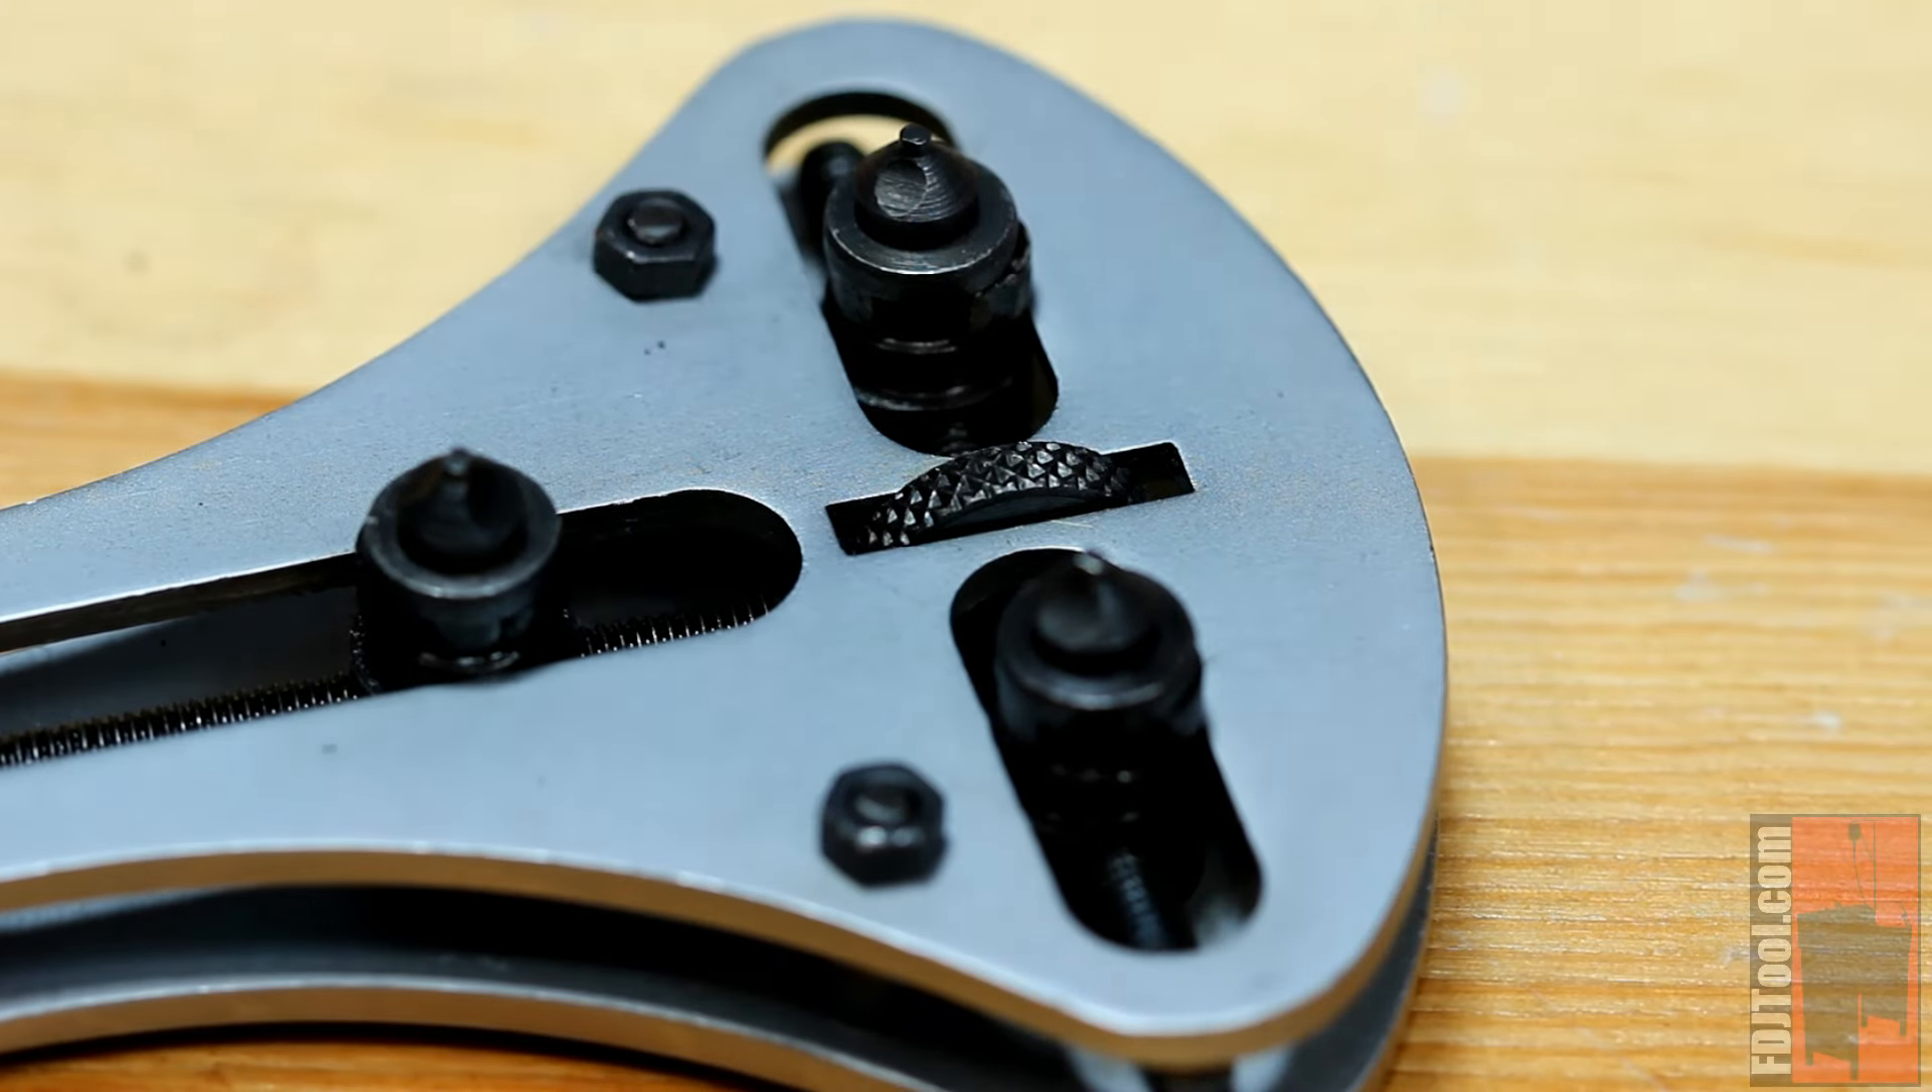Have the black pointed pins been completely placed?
Yes.